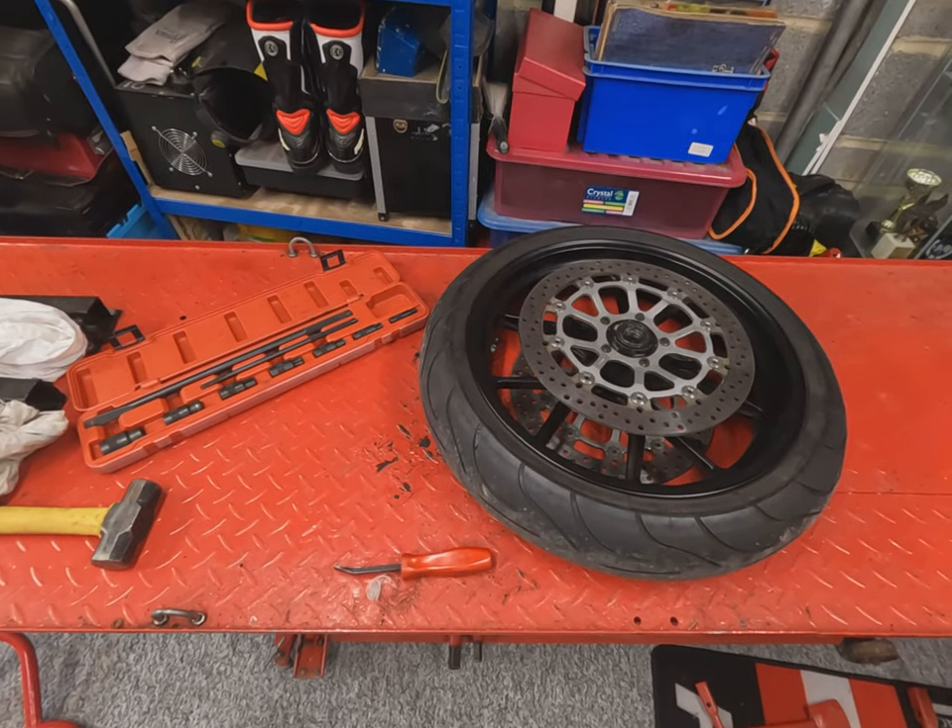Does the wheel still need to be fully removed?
No.